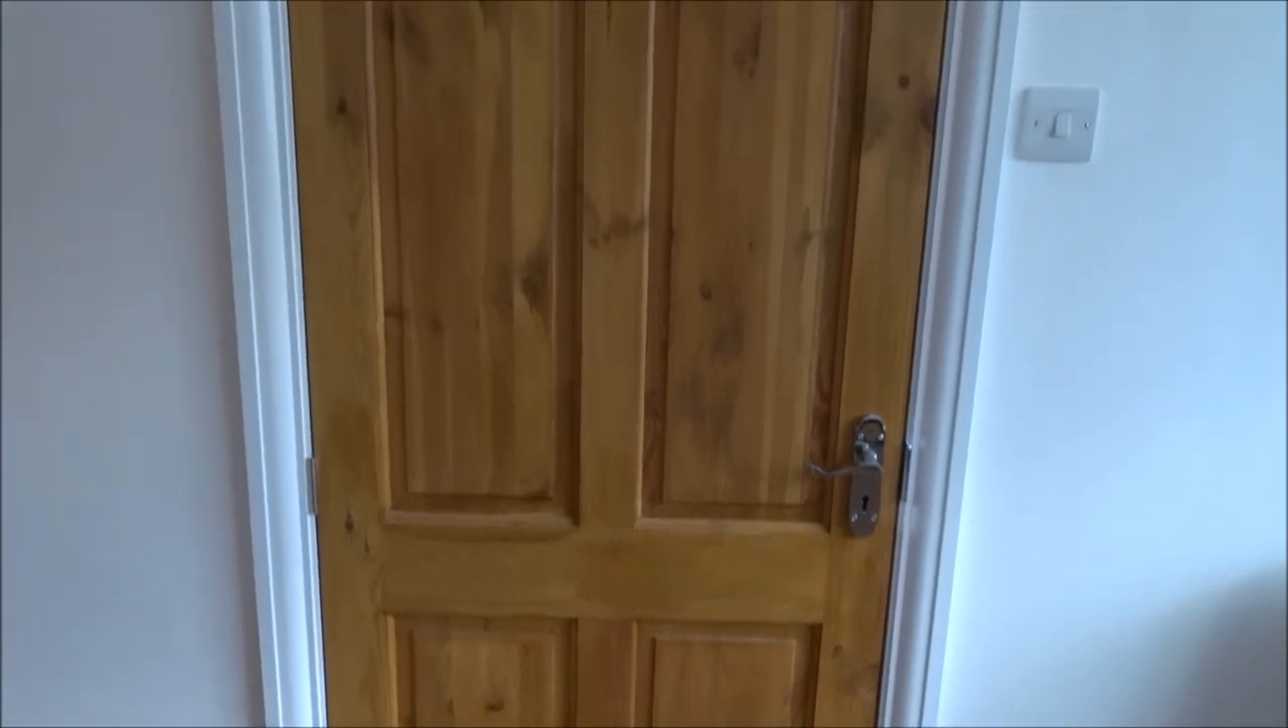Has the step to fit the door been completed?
Yes.